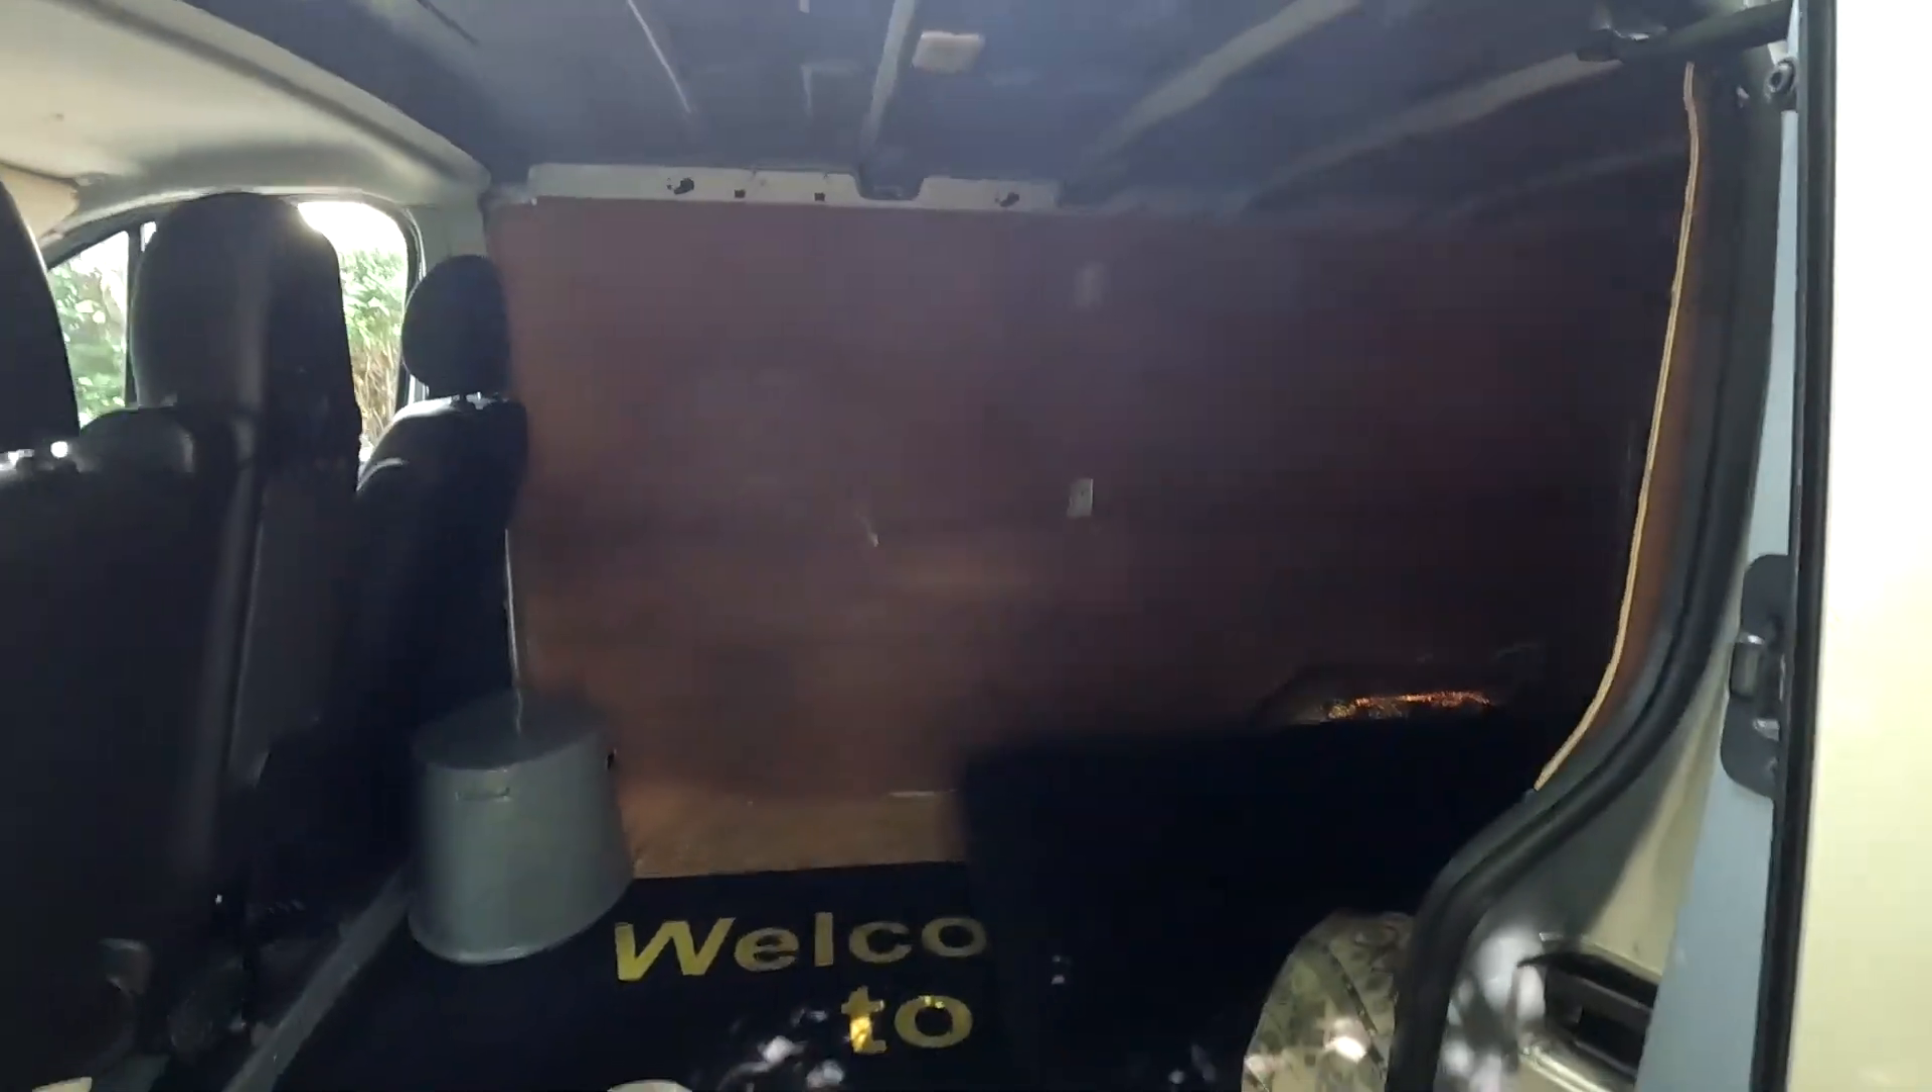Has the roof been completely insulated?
No.